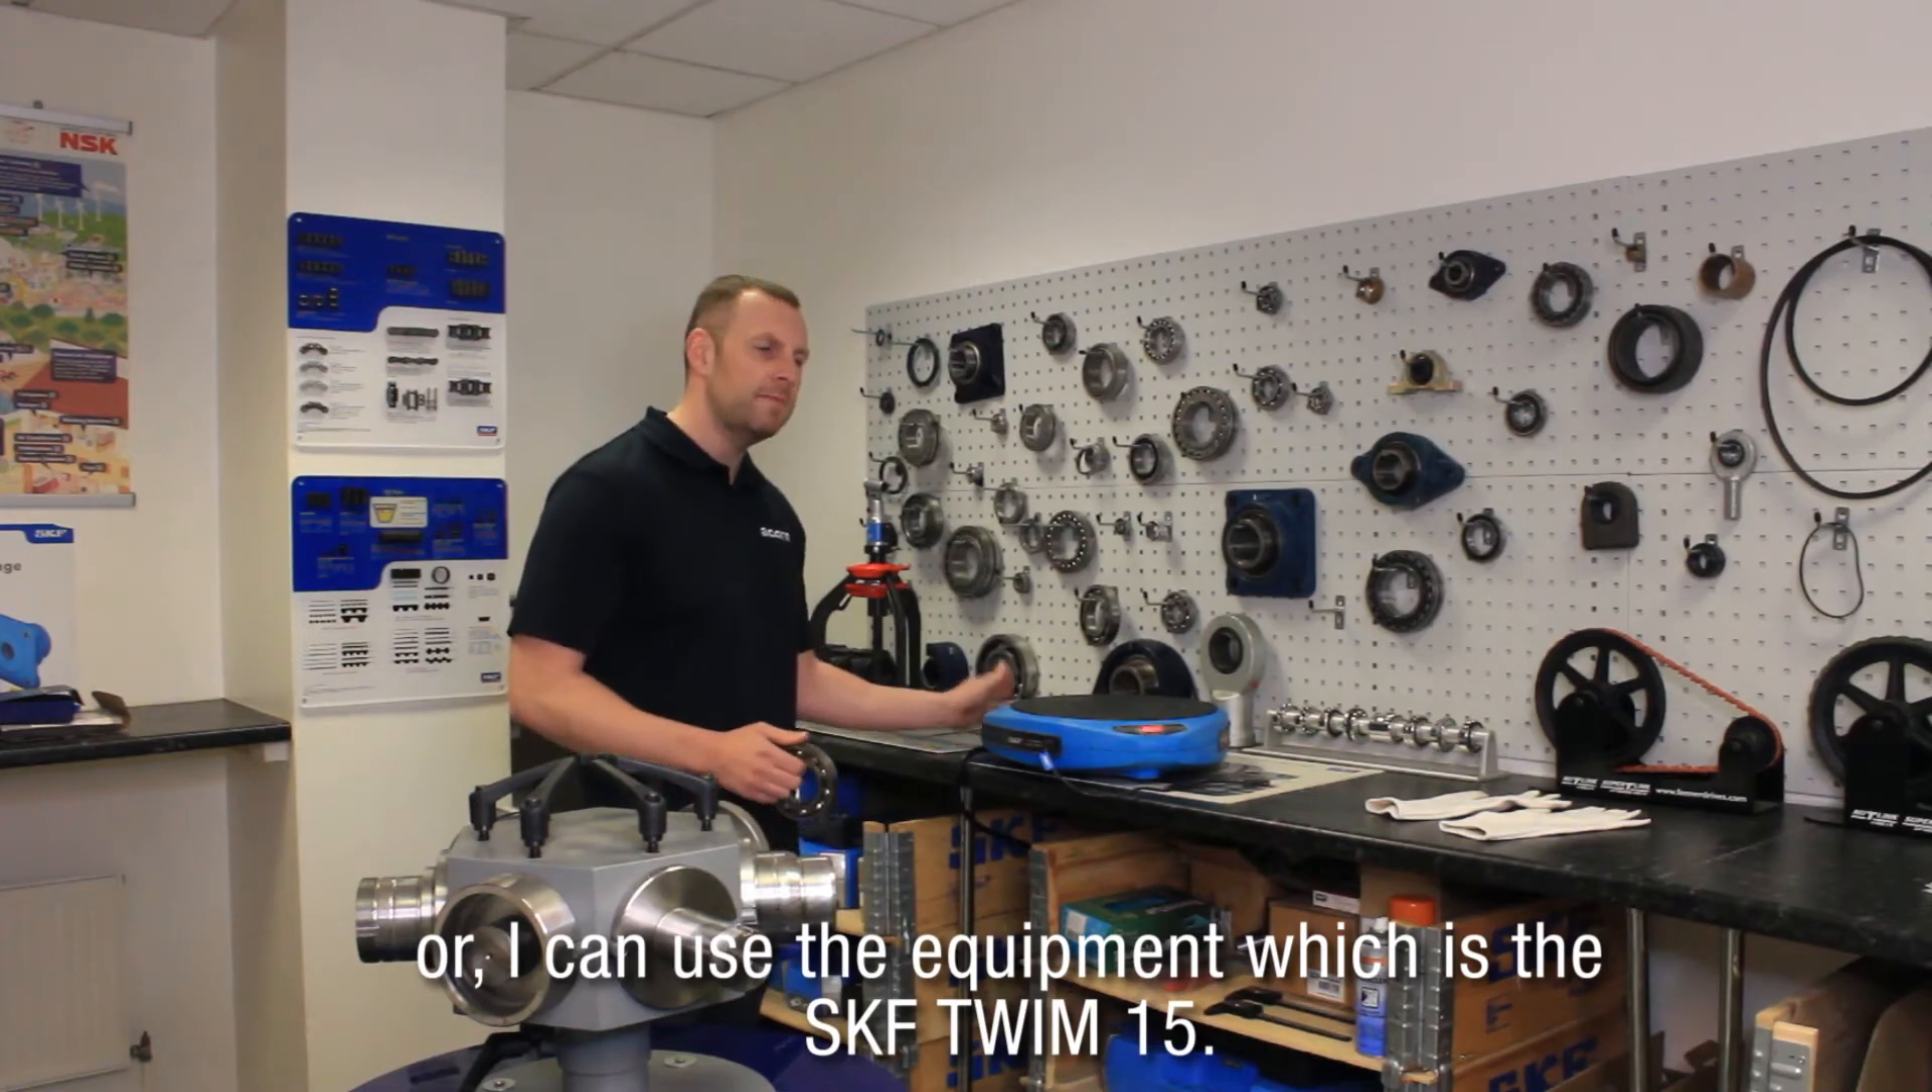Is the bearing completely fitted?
No.